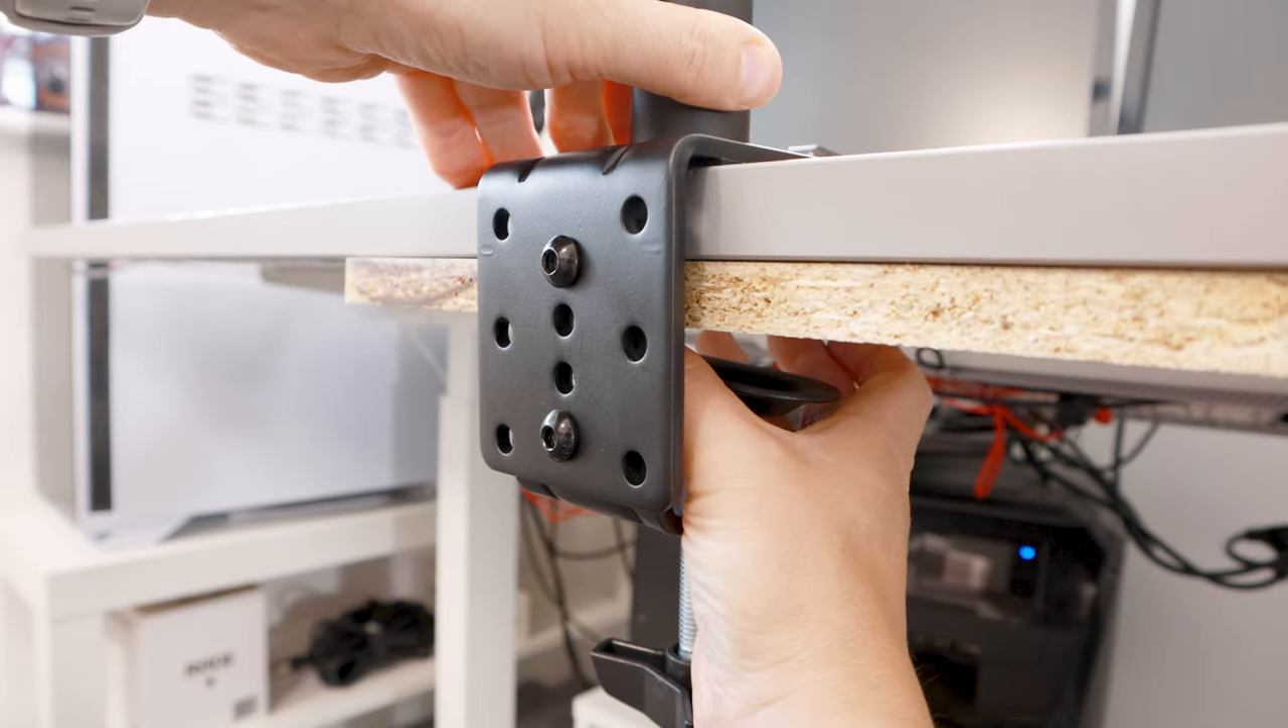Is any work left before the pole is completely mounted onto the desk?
Yes.